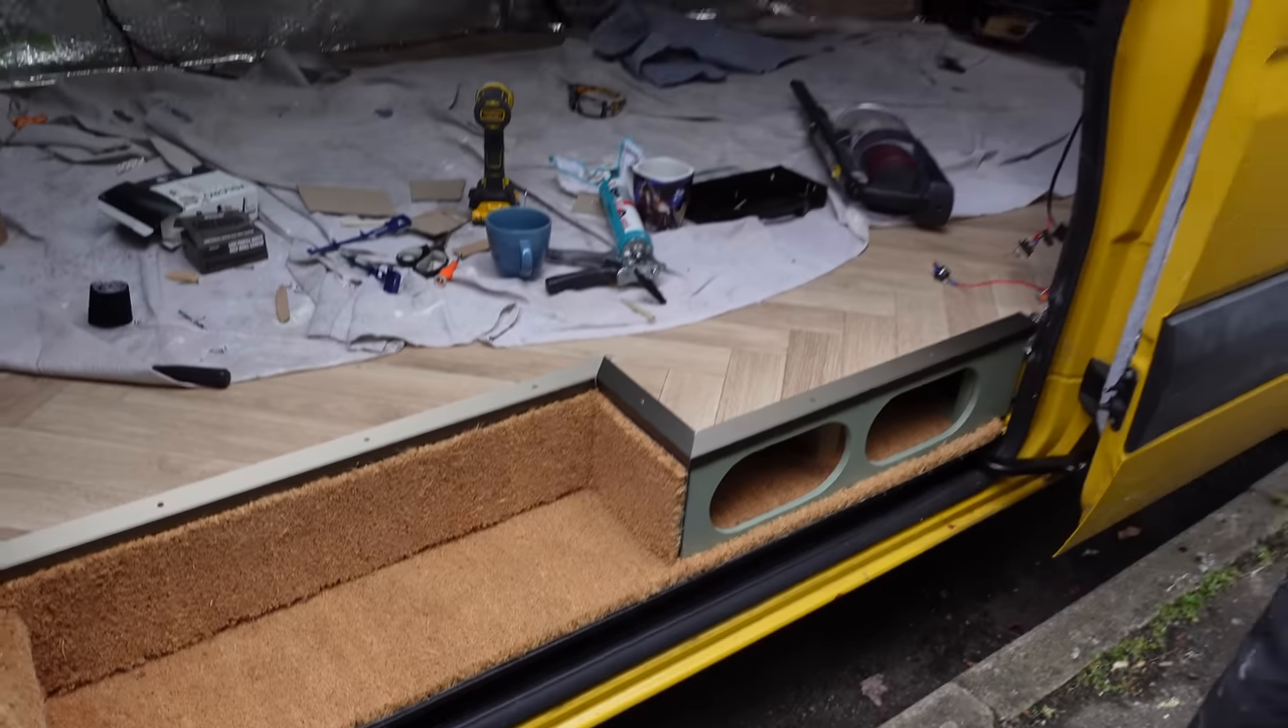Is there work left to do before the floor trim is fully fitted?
No.